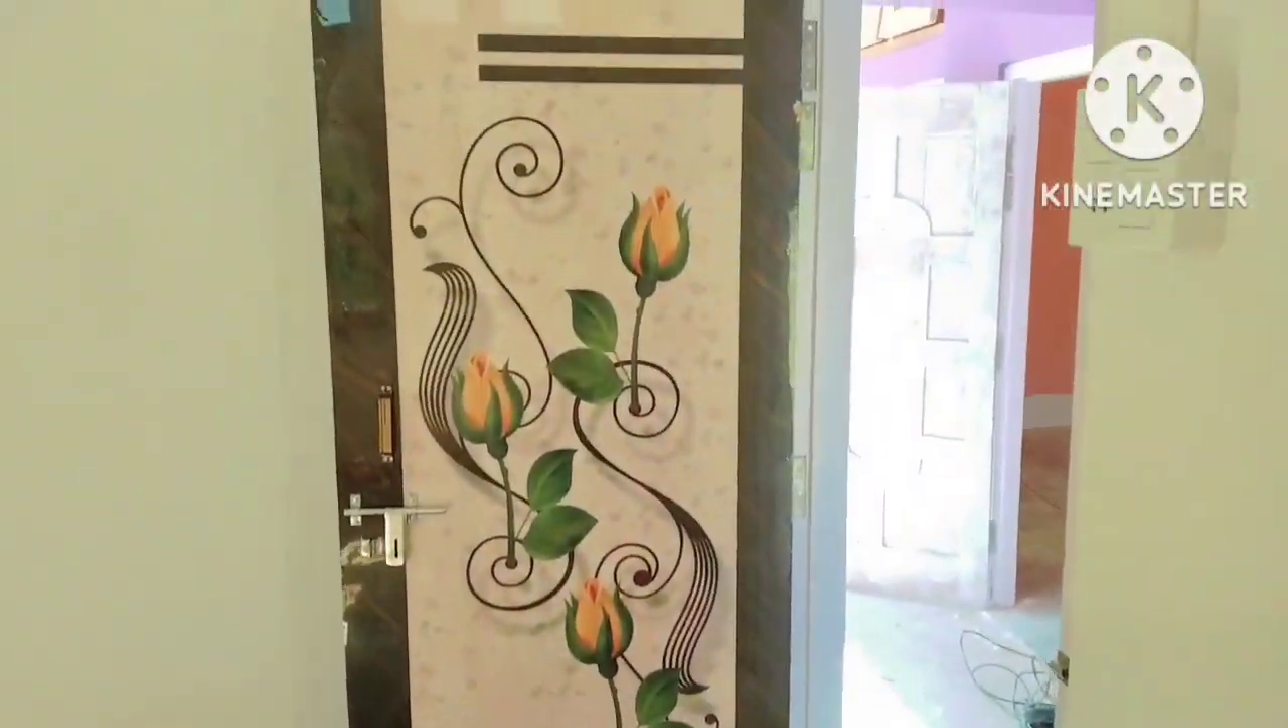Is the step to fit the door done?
Yes.